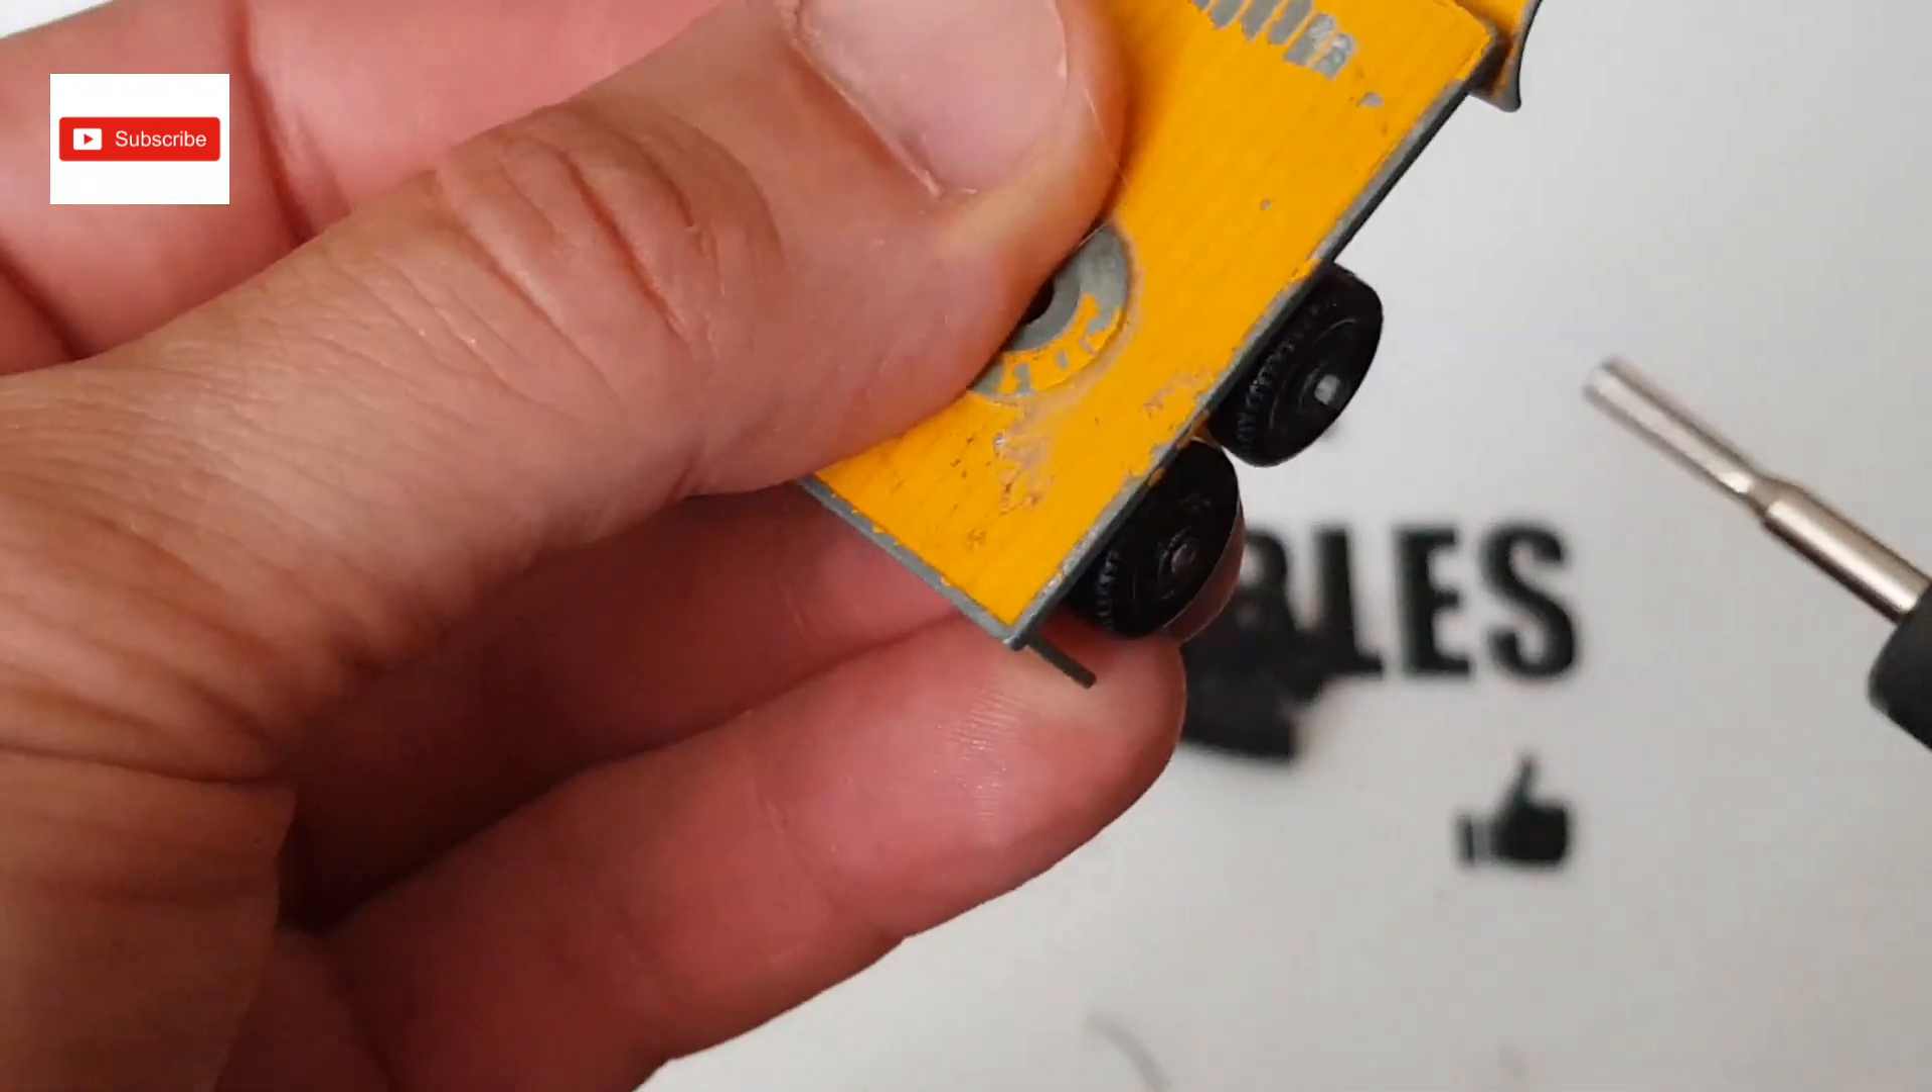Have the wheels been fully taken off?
No.